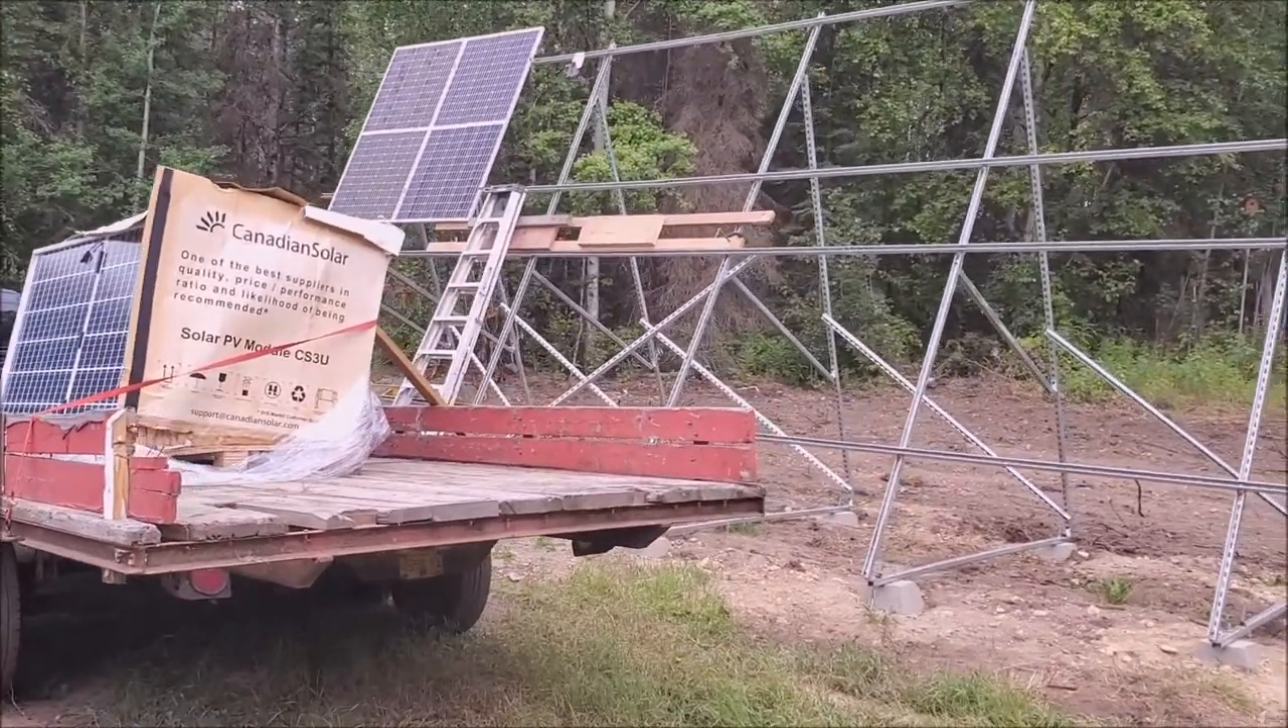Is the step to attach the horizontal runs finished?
Yes.